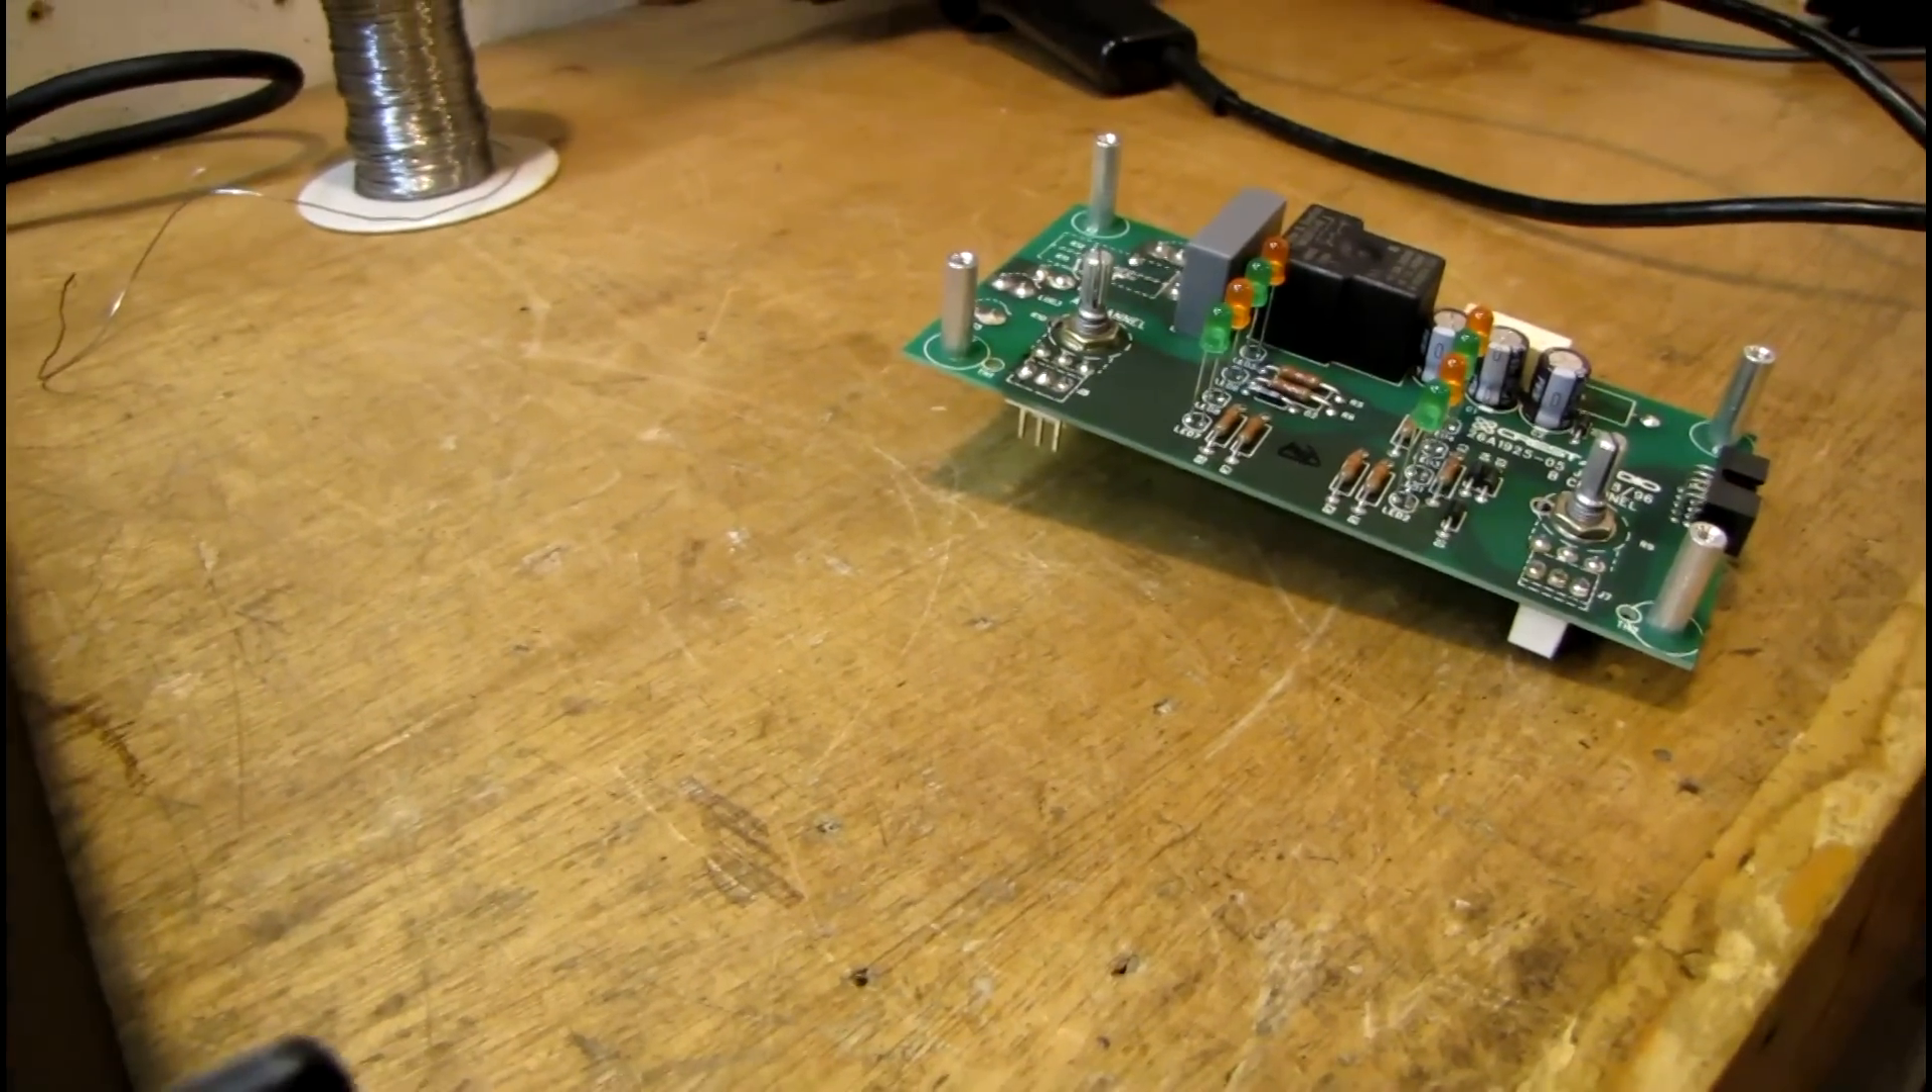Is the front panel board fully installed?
No.